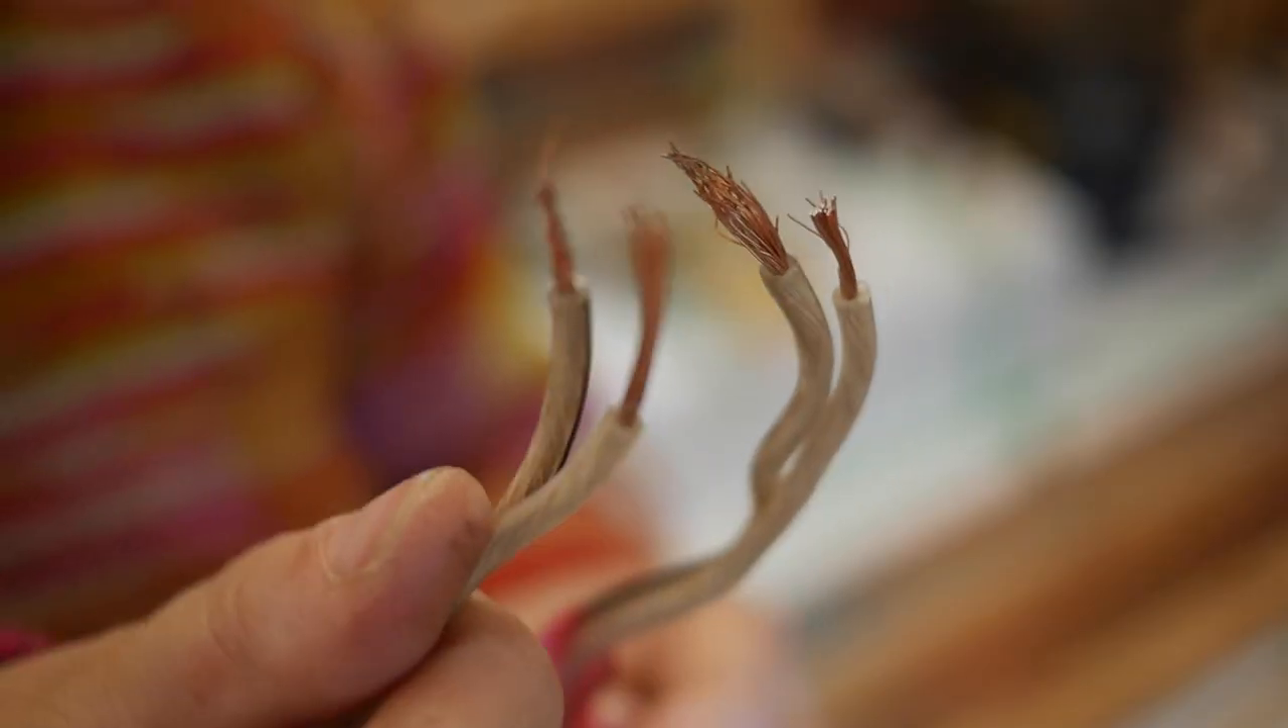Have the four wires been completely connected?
No.